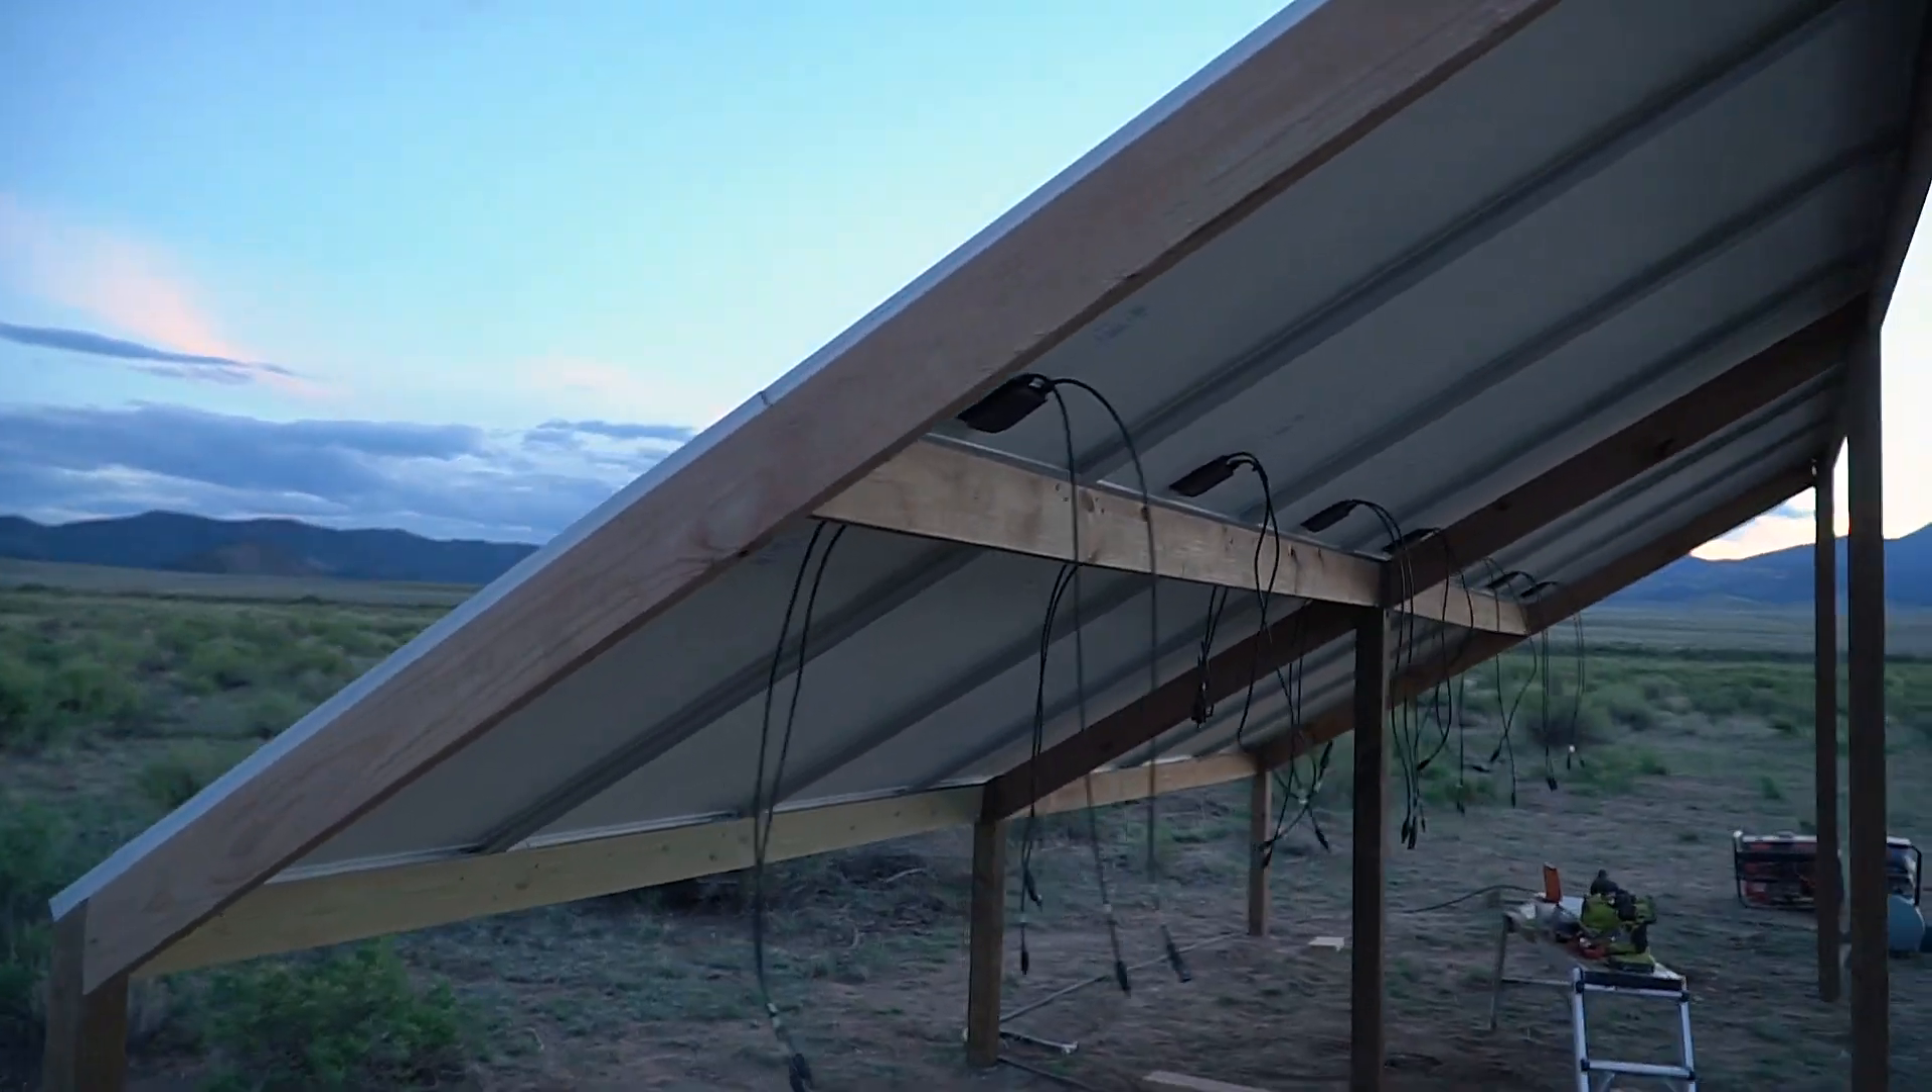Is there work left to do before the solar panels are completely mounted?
No.